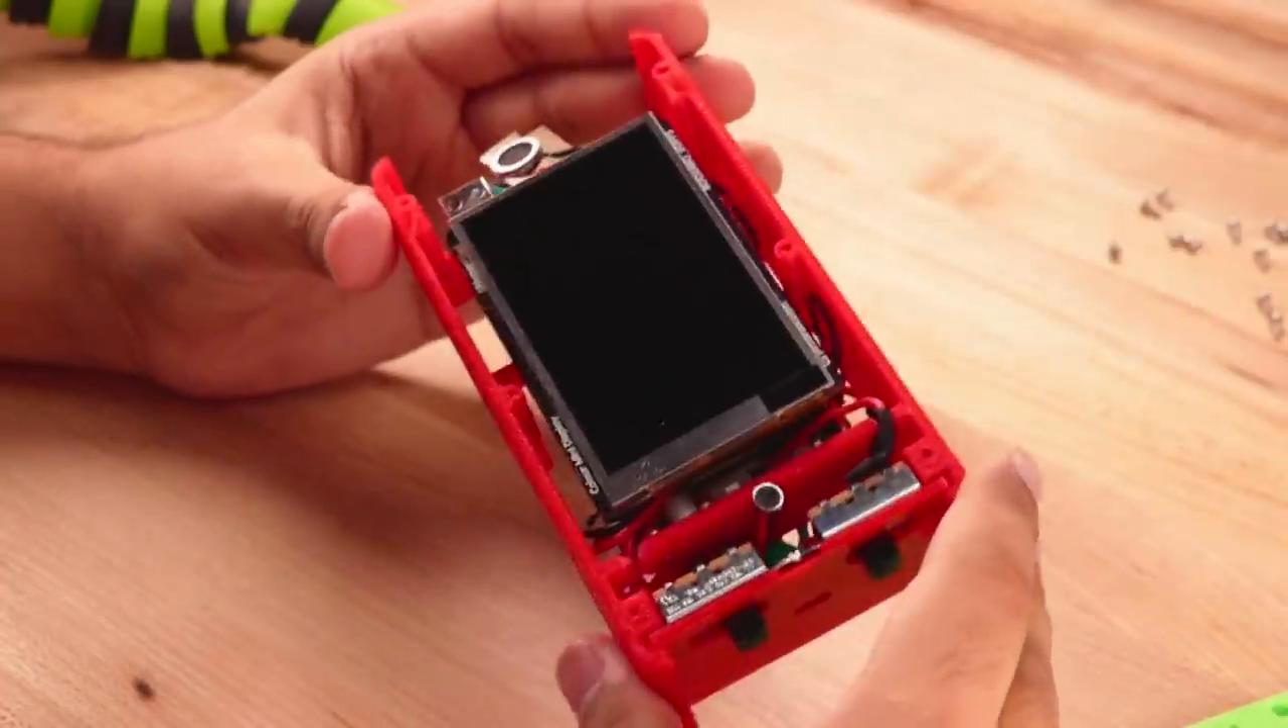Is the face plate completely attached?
No.